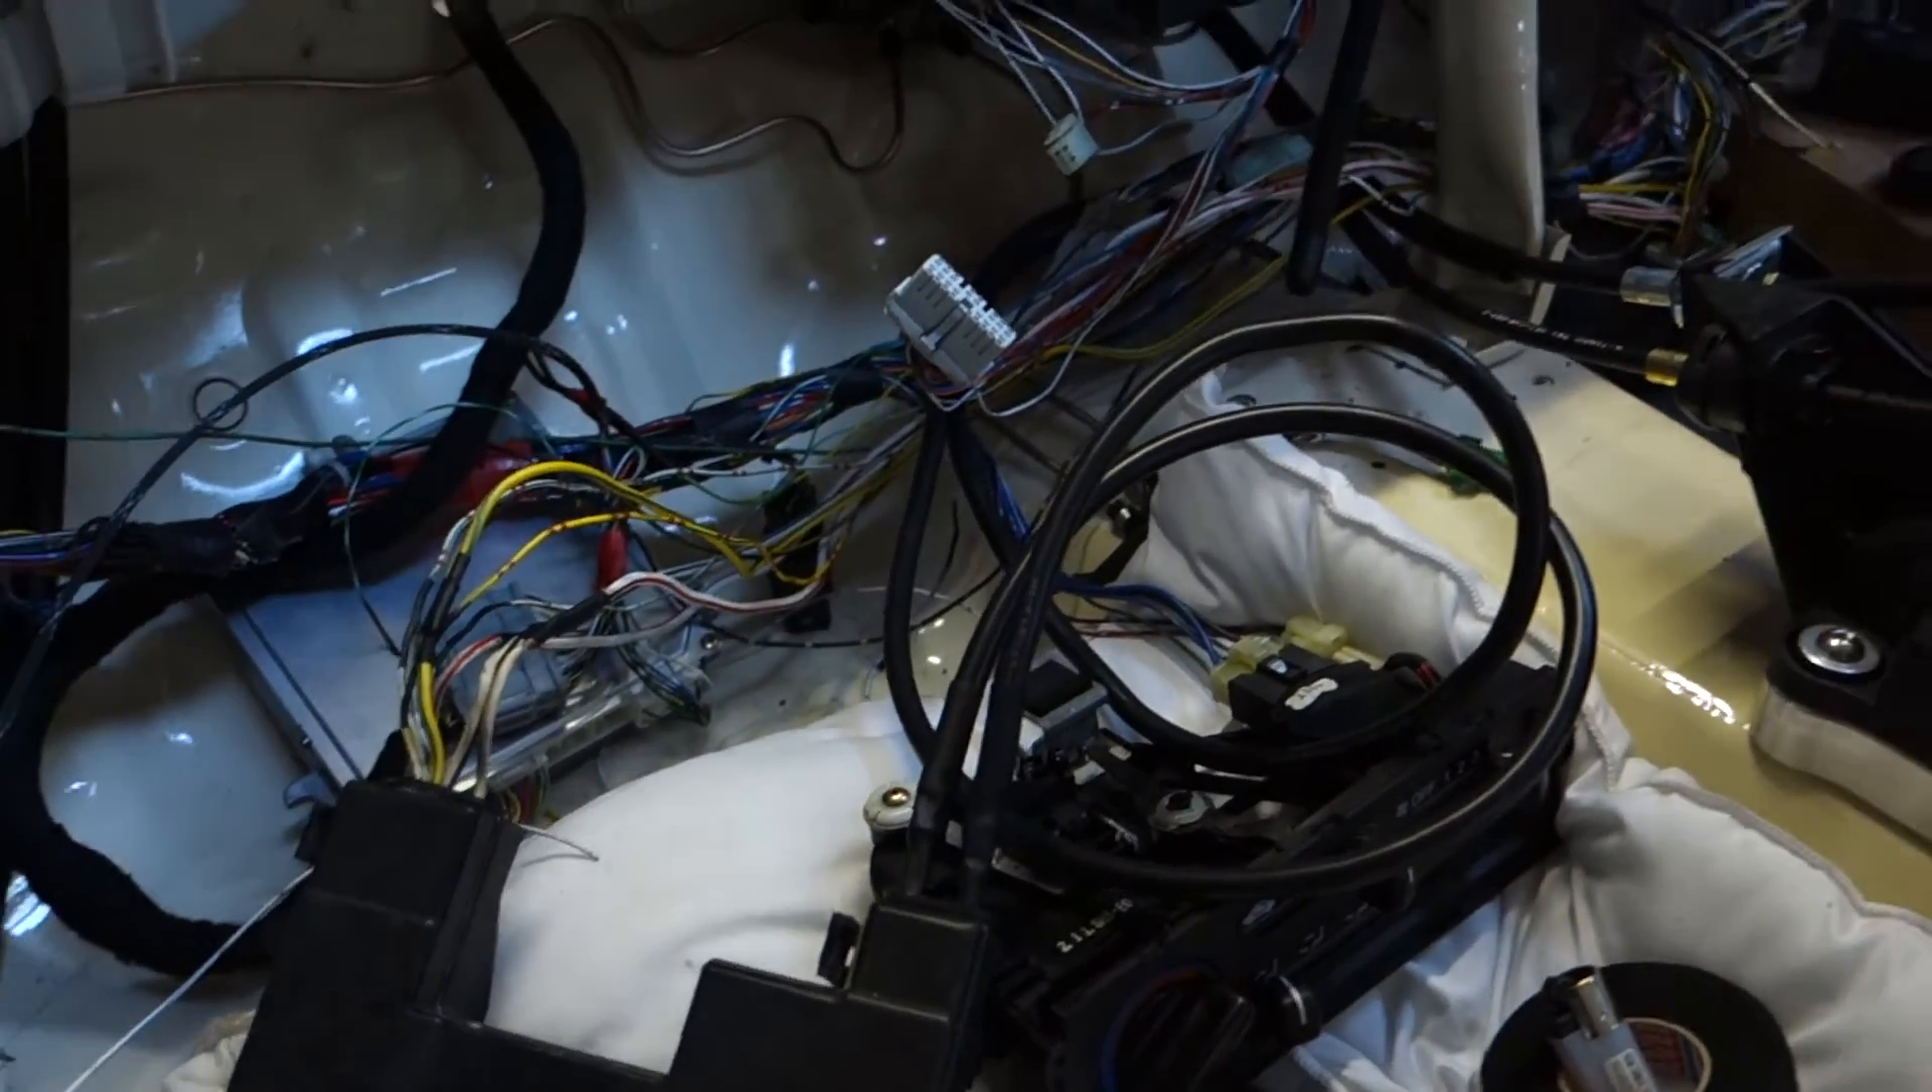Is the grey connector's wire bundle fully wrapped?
No.